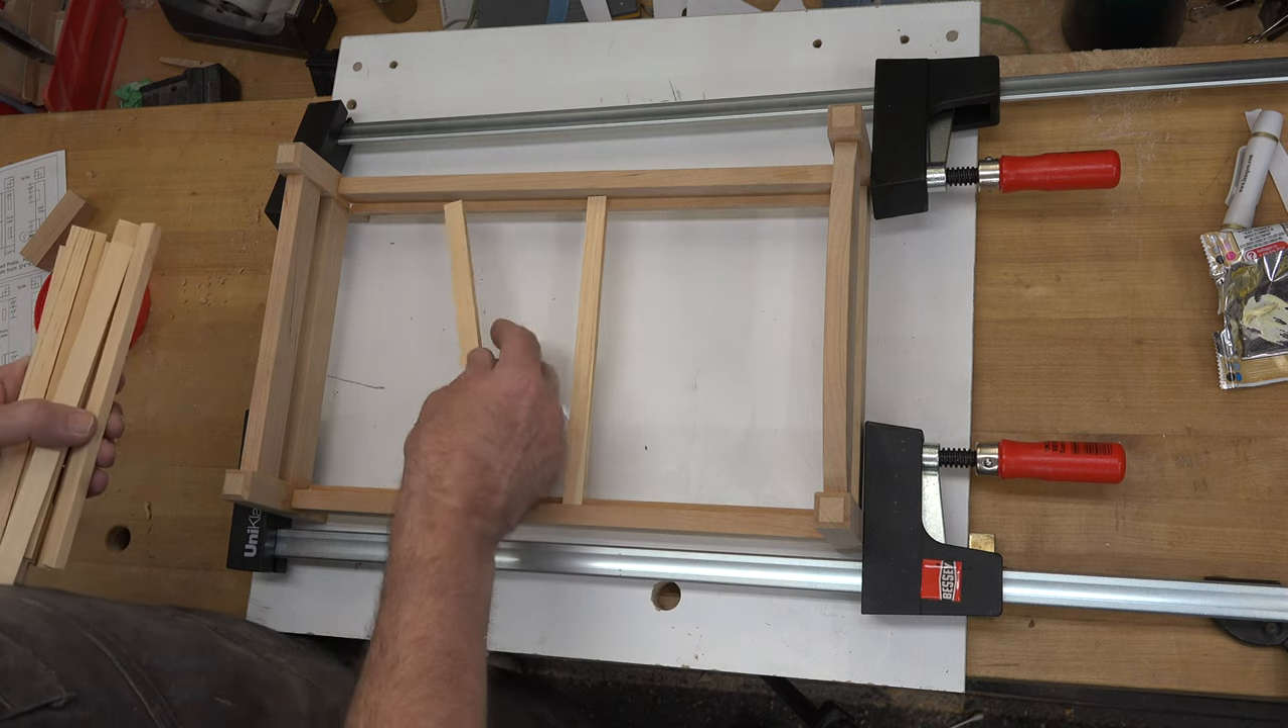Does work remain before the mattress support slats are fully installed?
Yes.